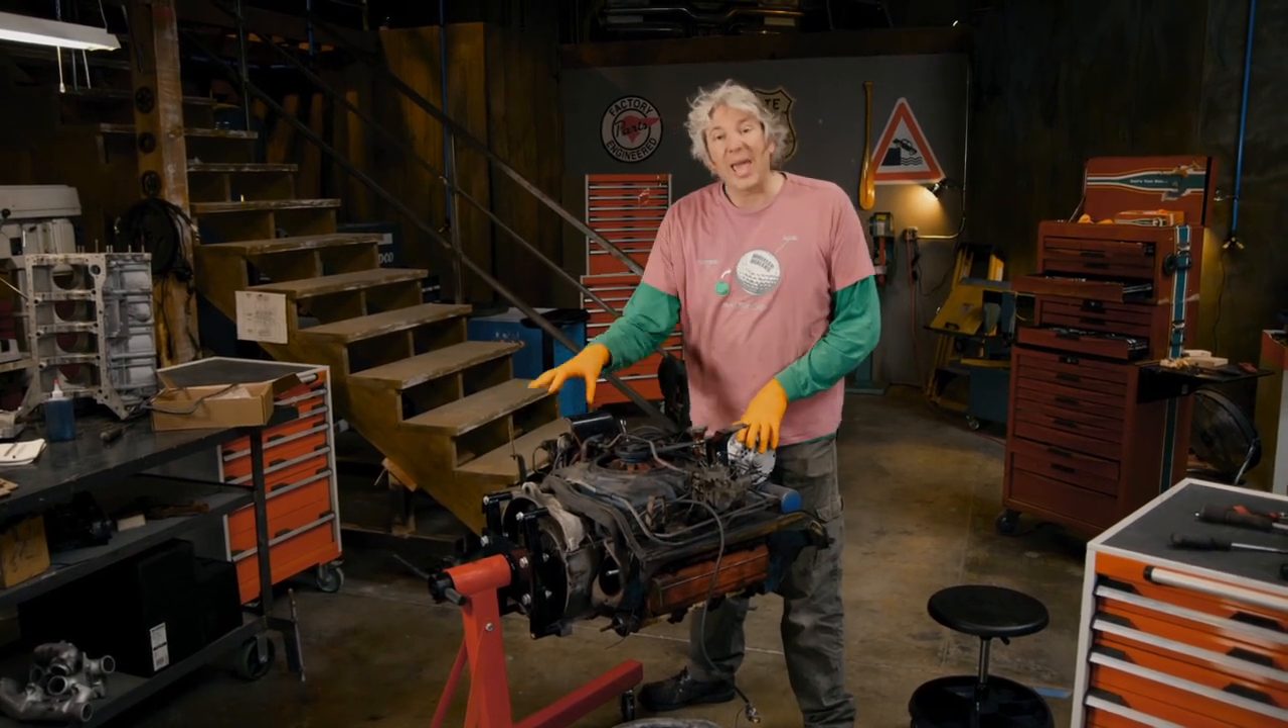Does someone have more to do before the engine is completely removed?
No.